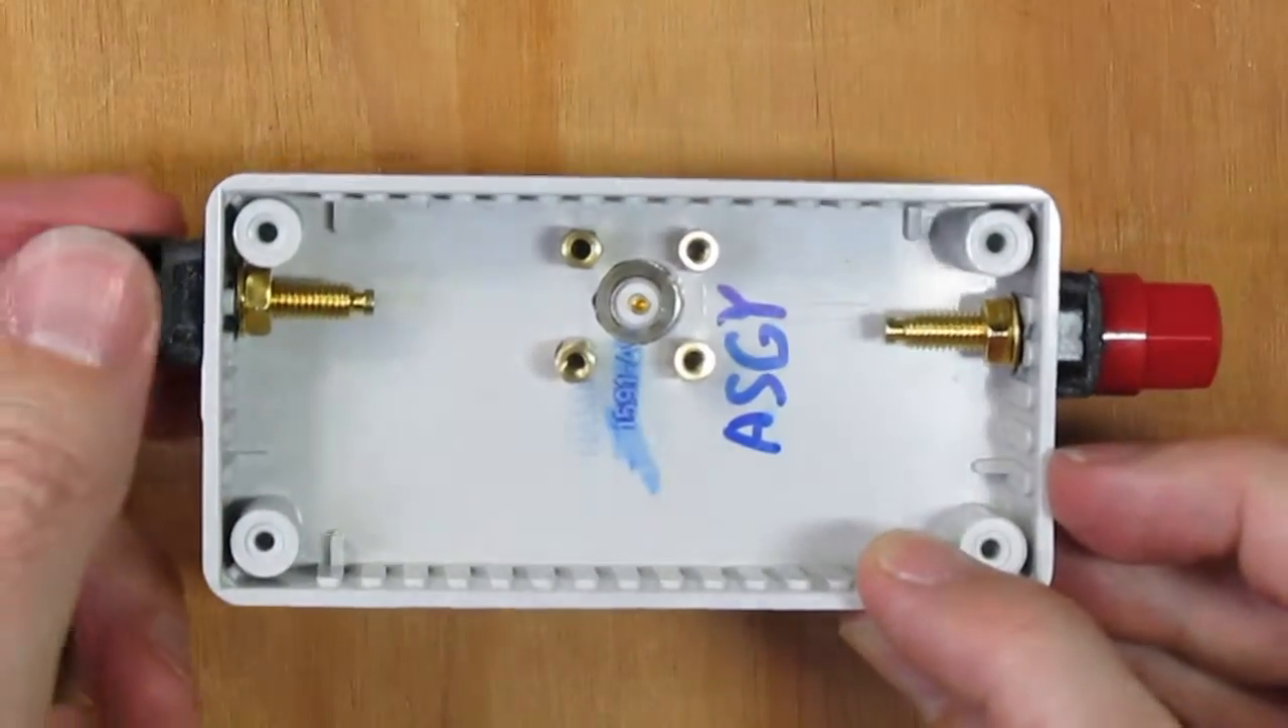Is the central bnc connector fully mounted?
Yes.